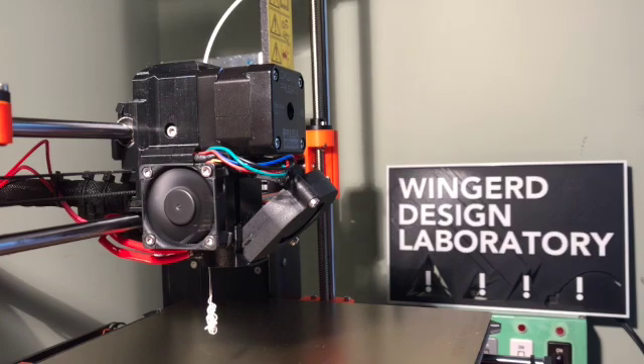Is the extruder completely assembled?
Yes.